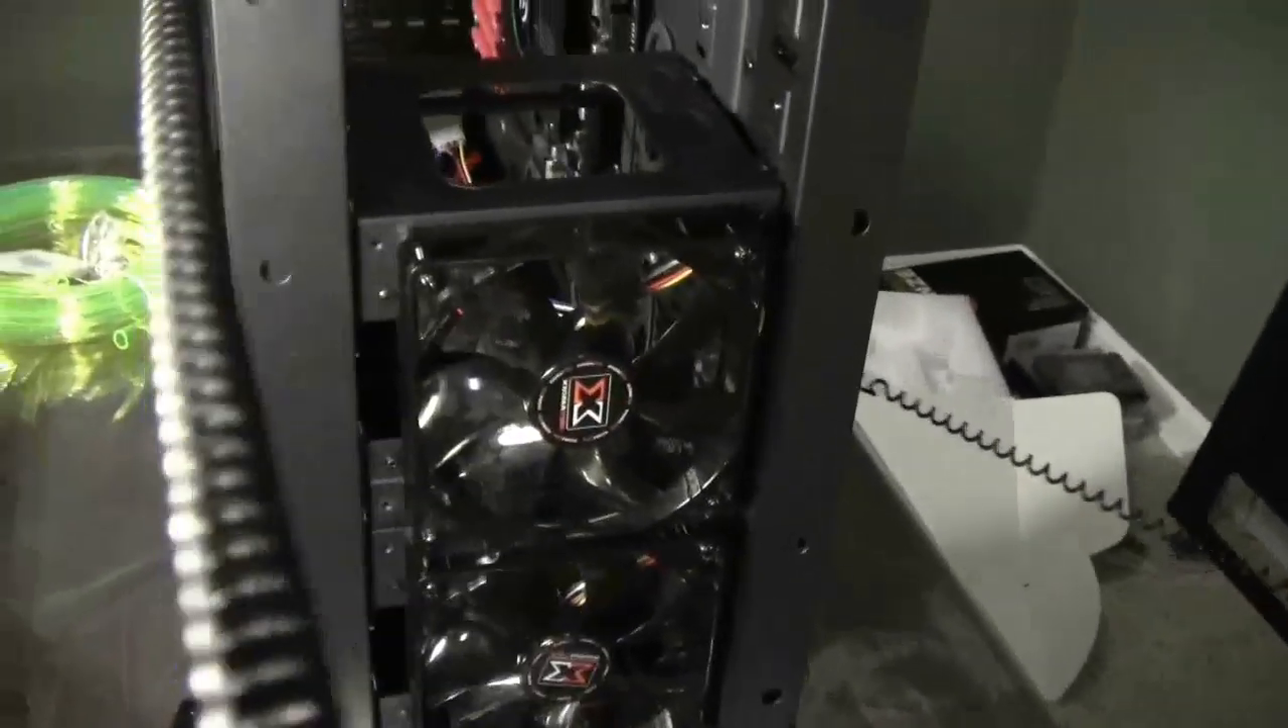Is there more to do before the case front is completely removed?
No.